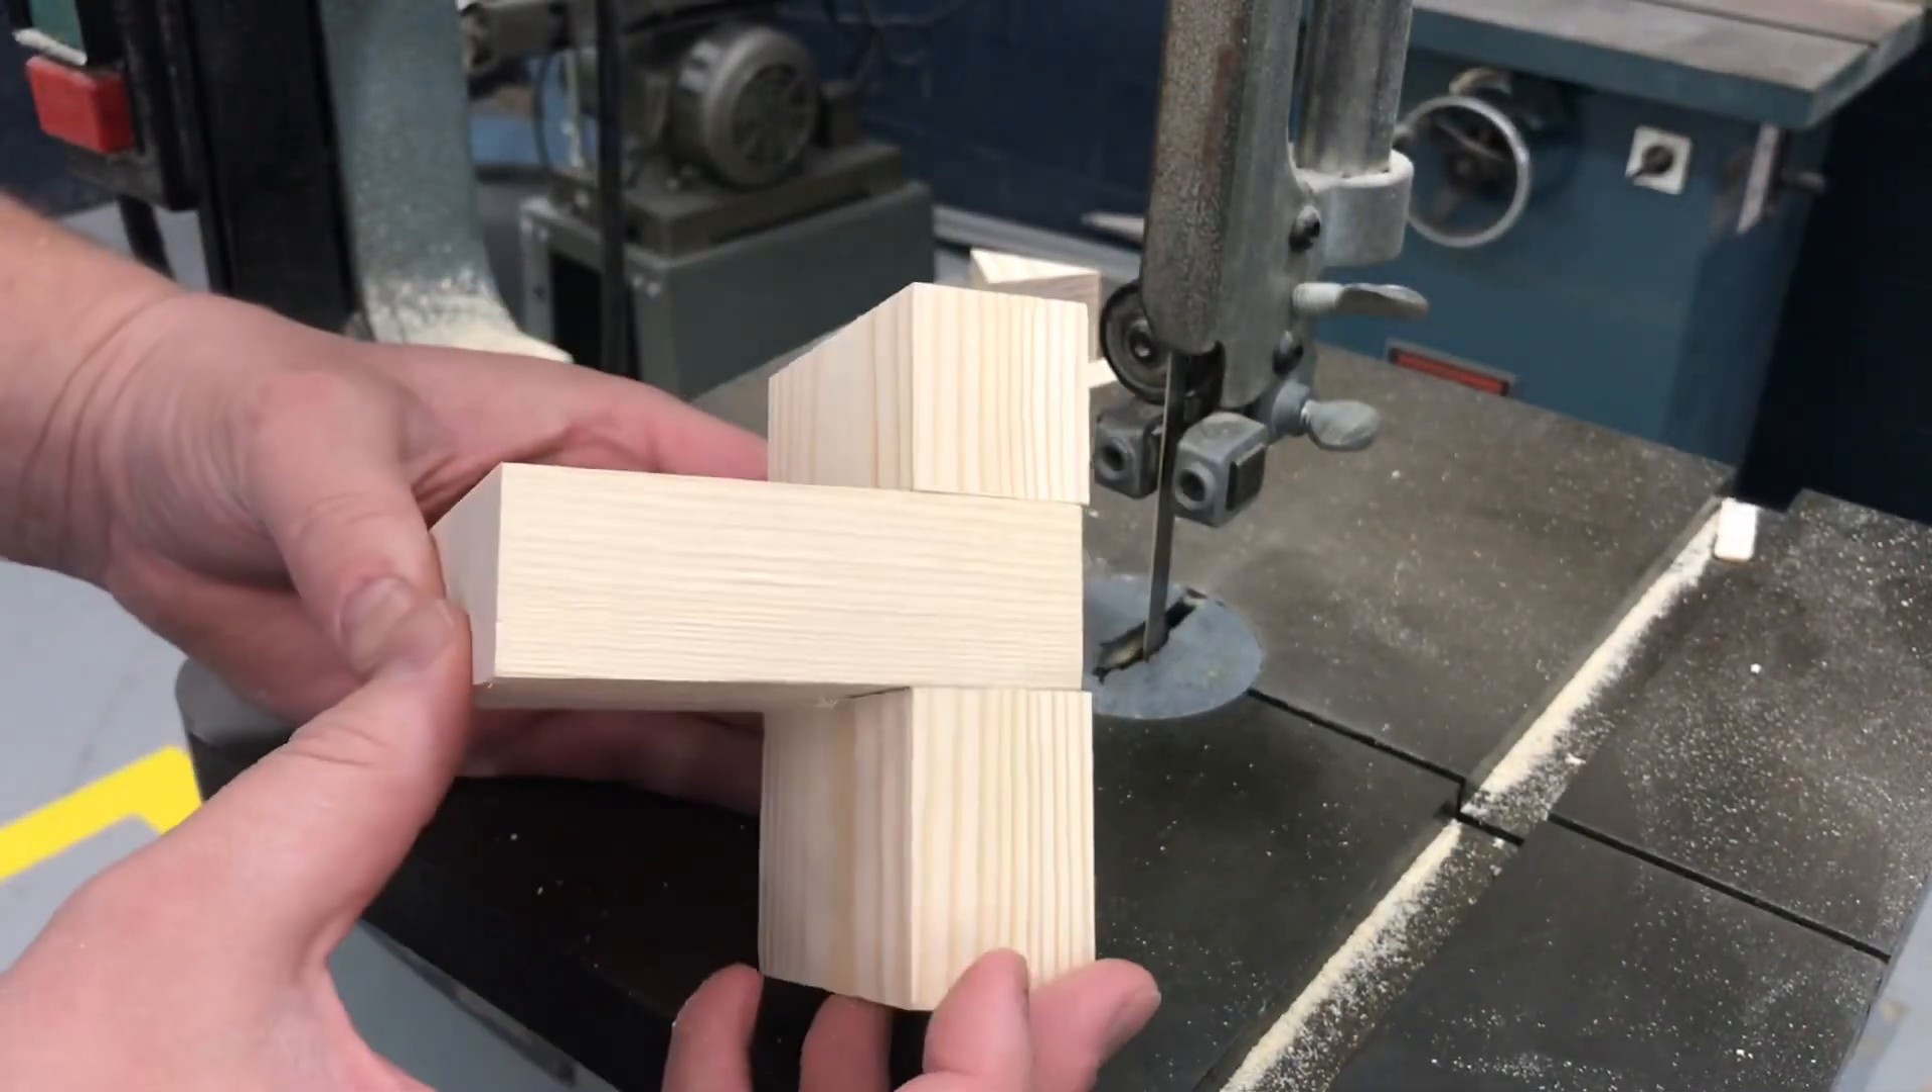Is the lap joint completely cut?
Yes.